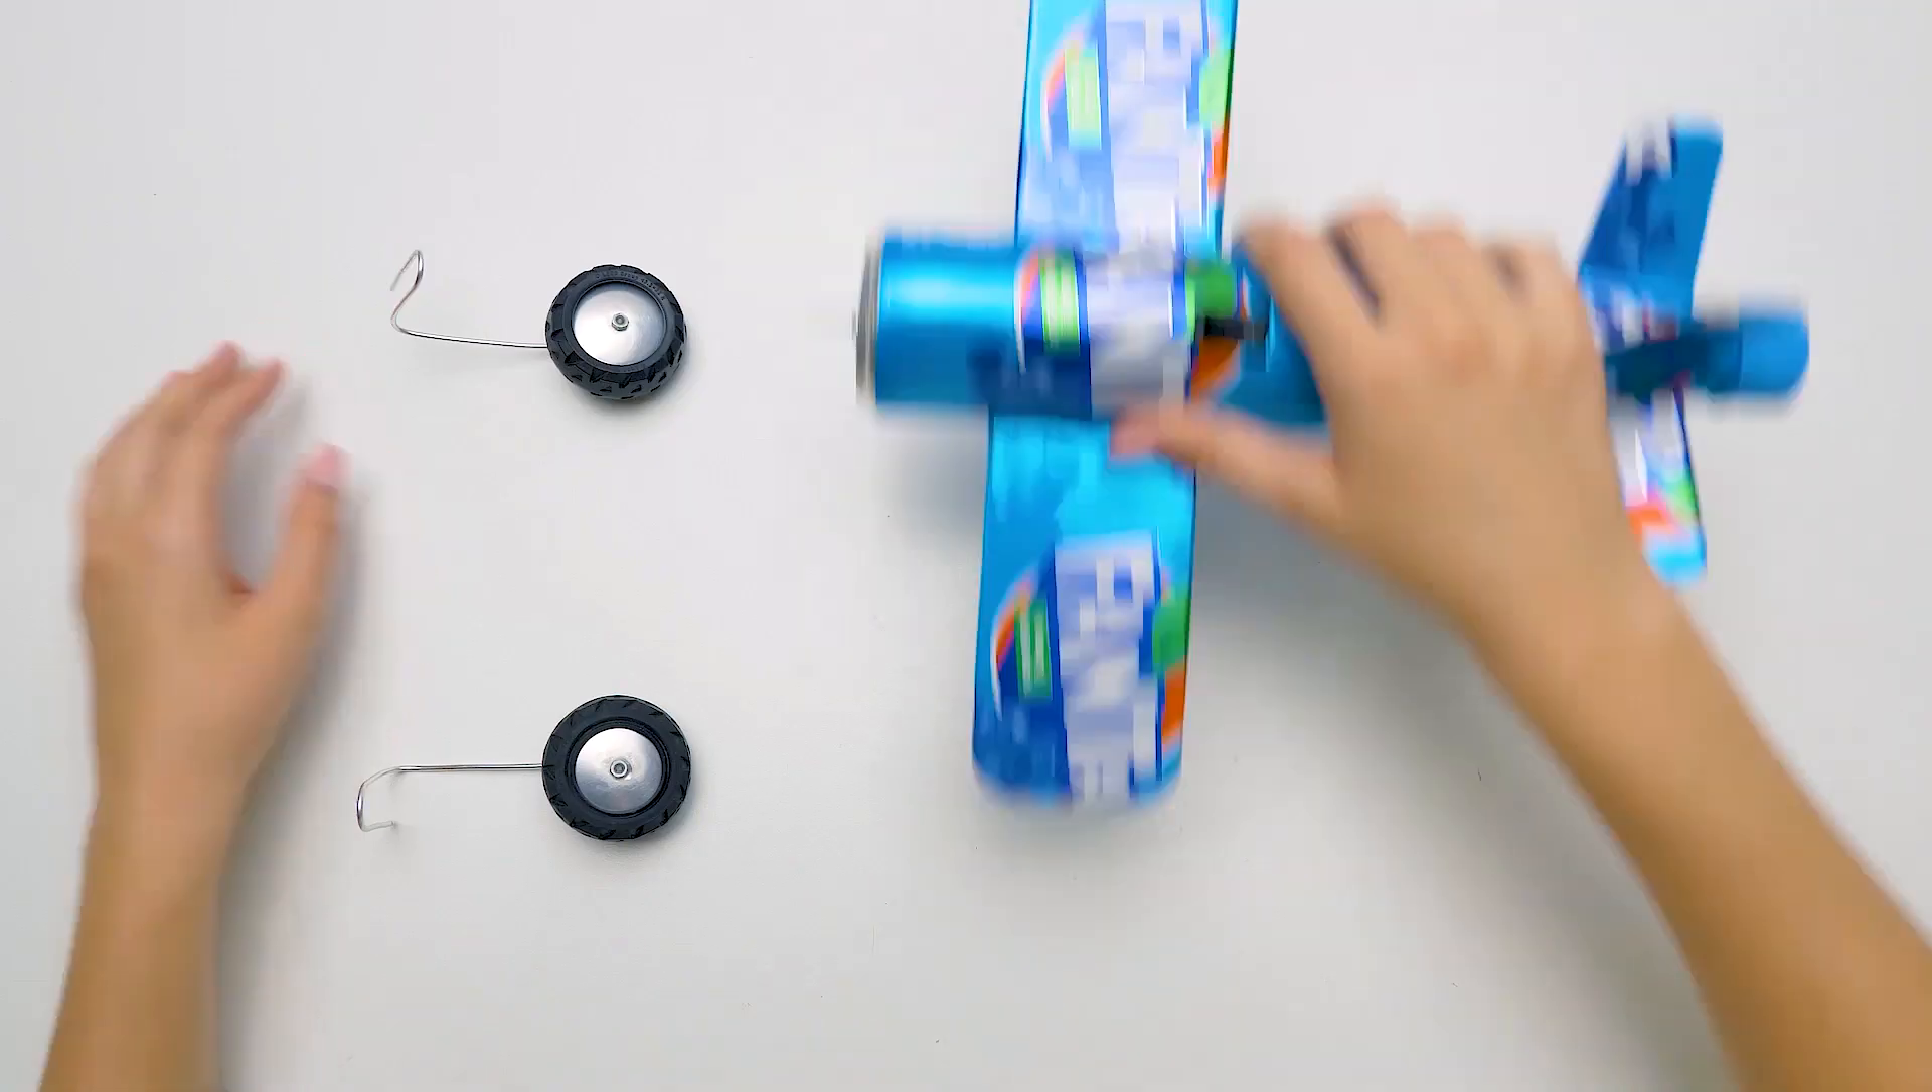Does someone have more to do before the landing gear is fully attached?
Yes.